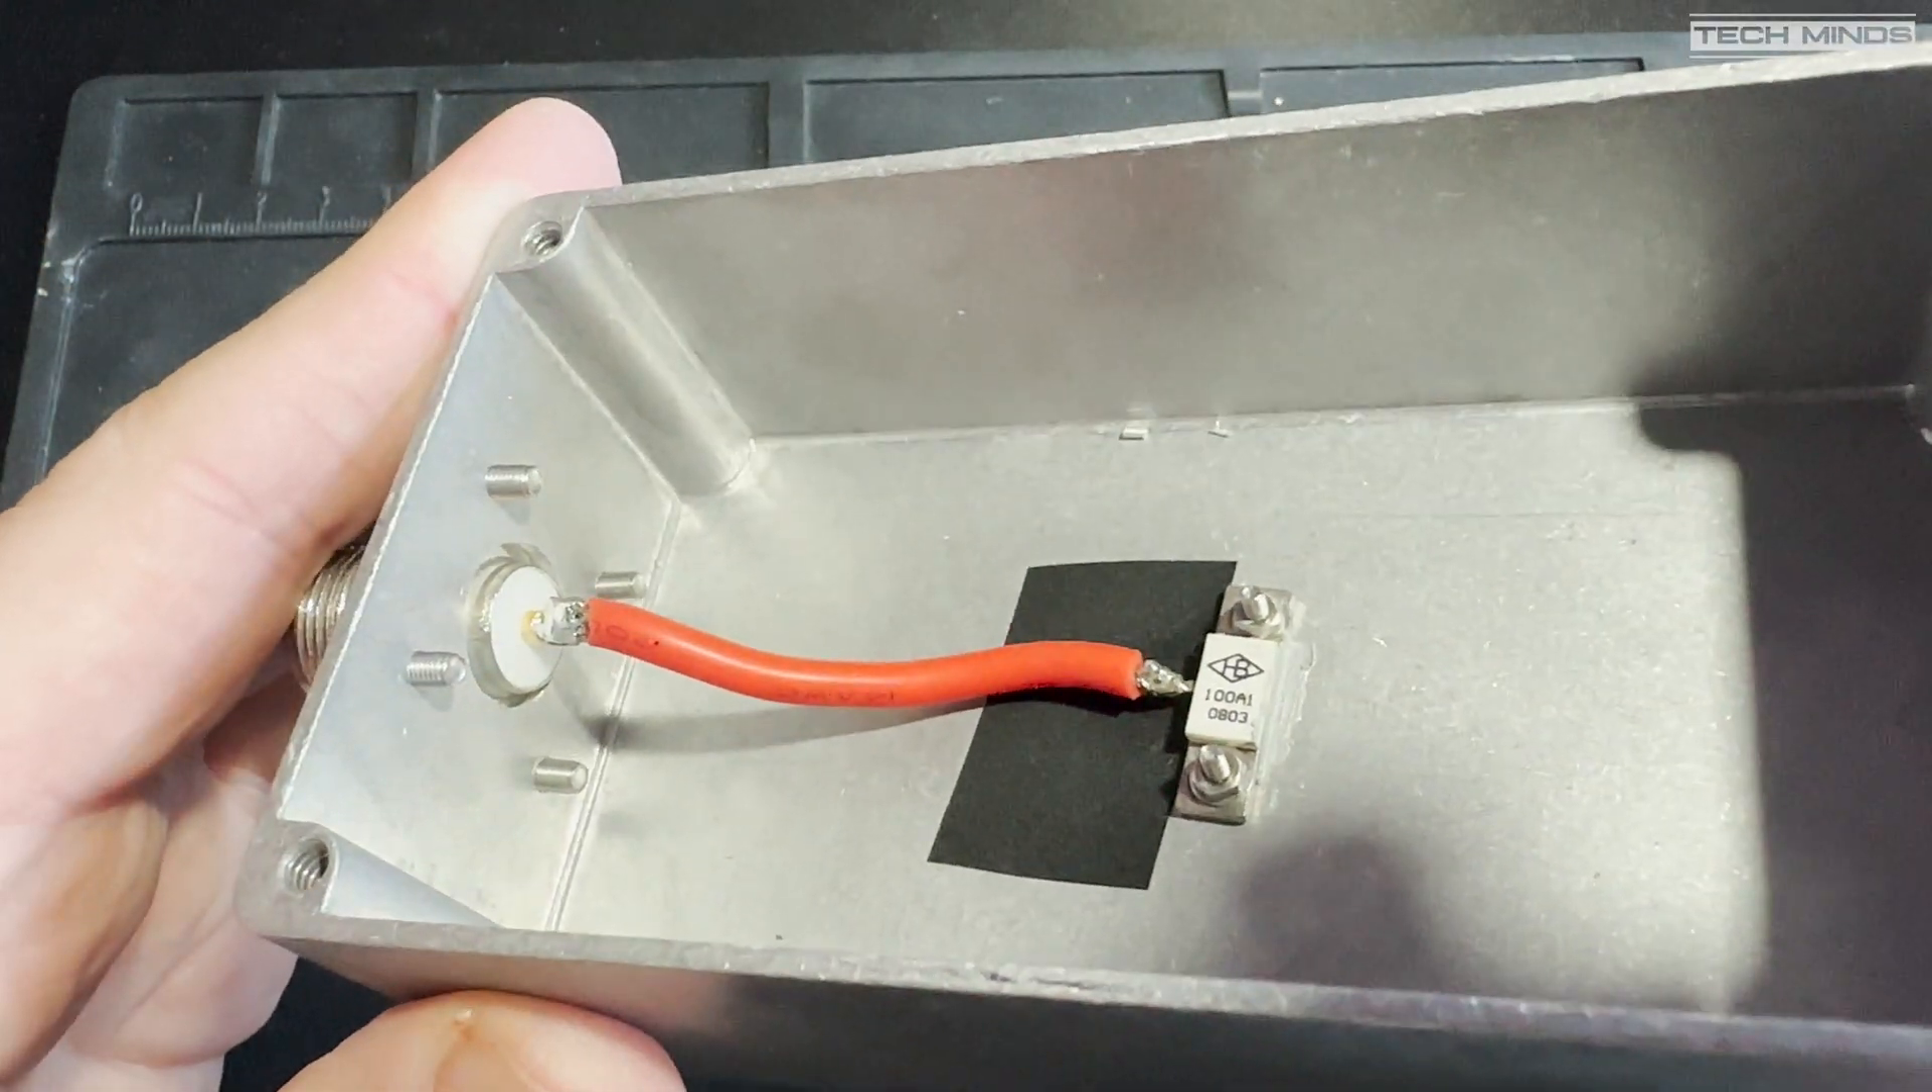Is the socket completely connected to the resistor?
Yes.